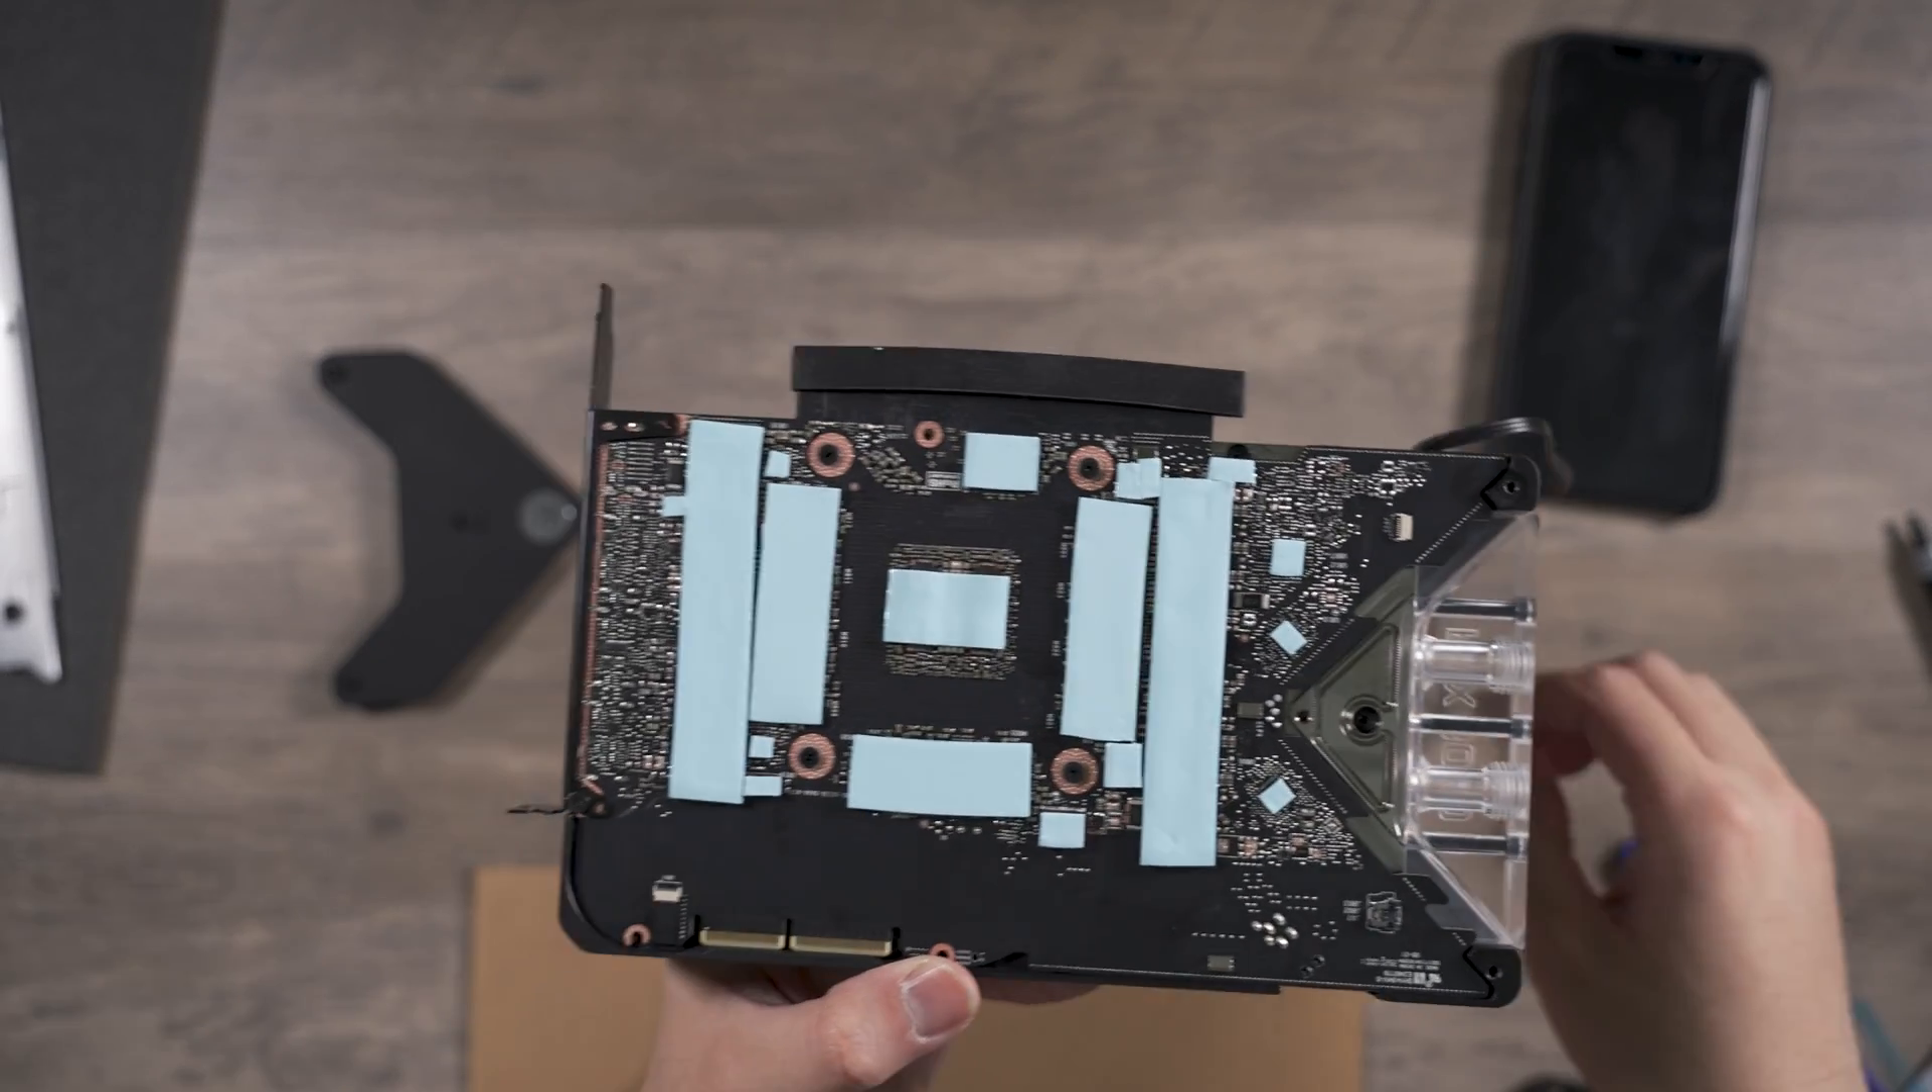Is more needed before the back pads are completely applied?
No.